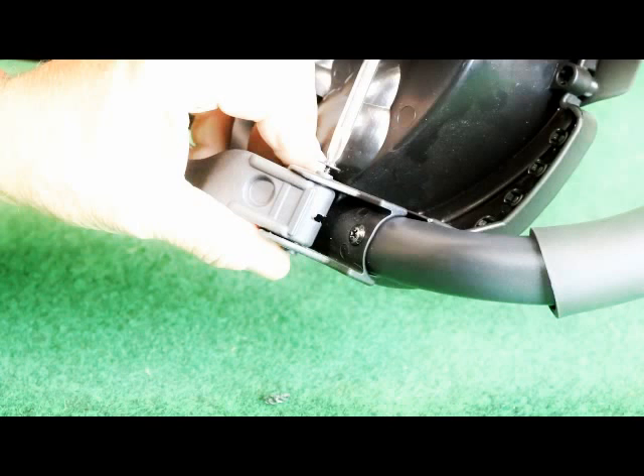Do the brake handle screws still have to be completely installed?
Yes.